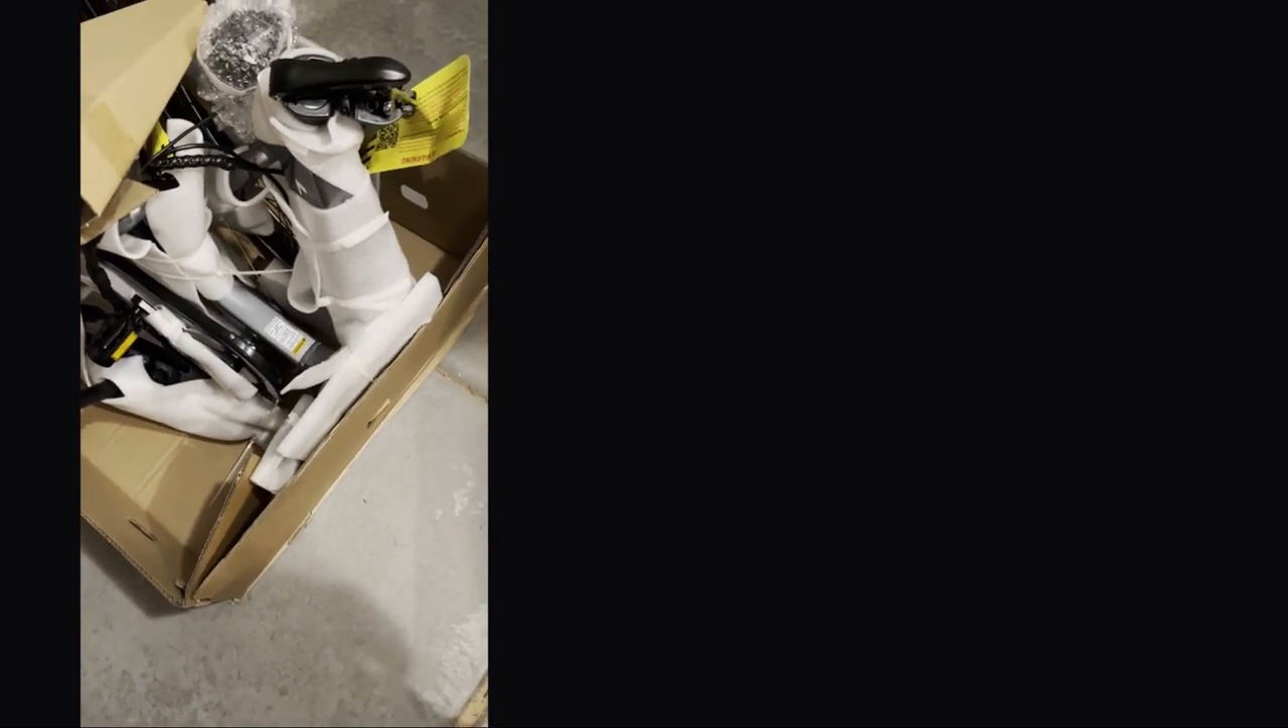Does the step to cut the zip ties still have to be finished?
Yes.